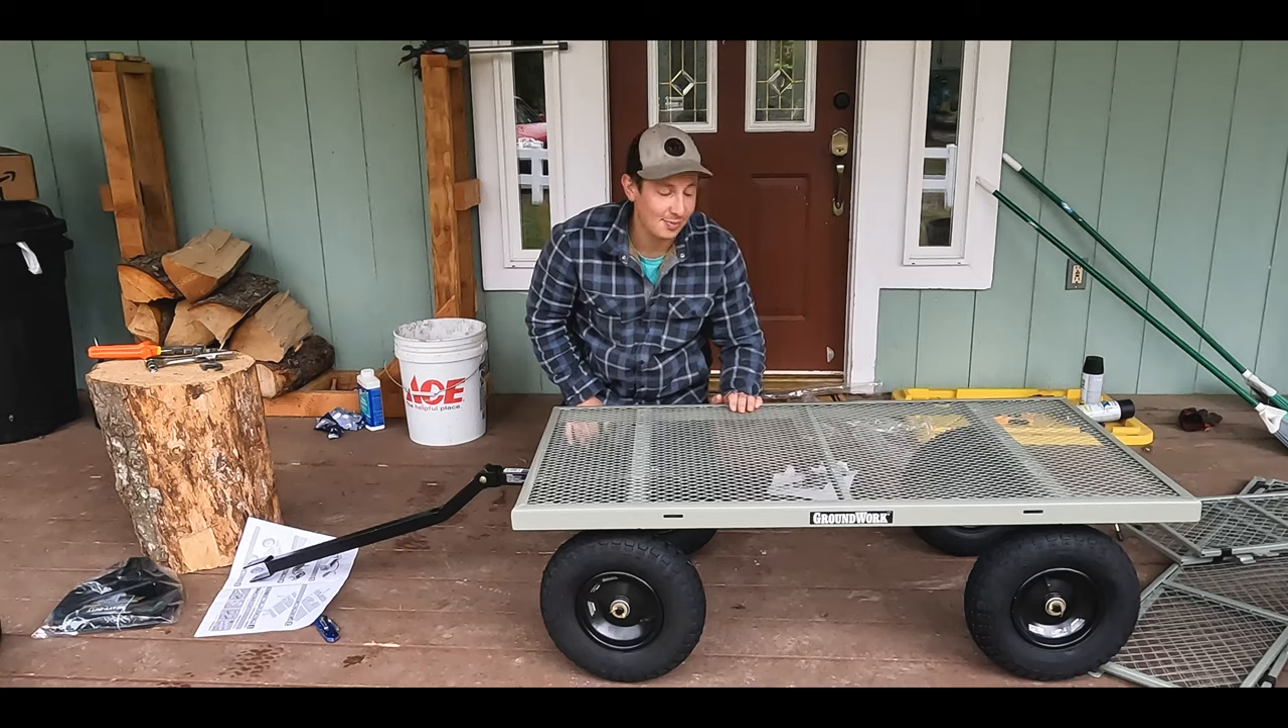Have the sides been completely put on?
No.